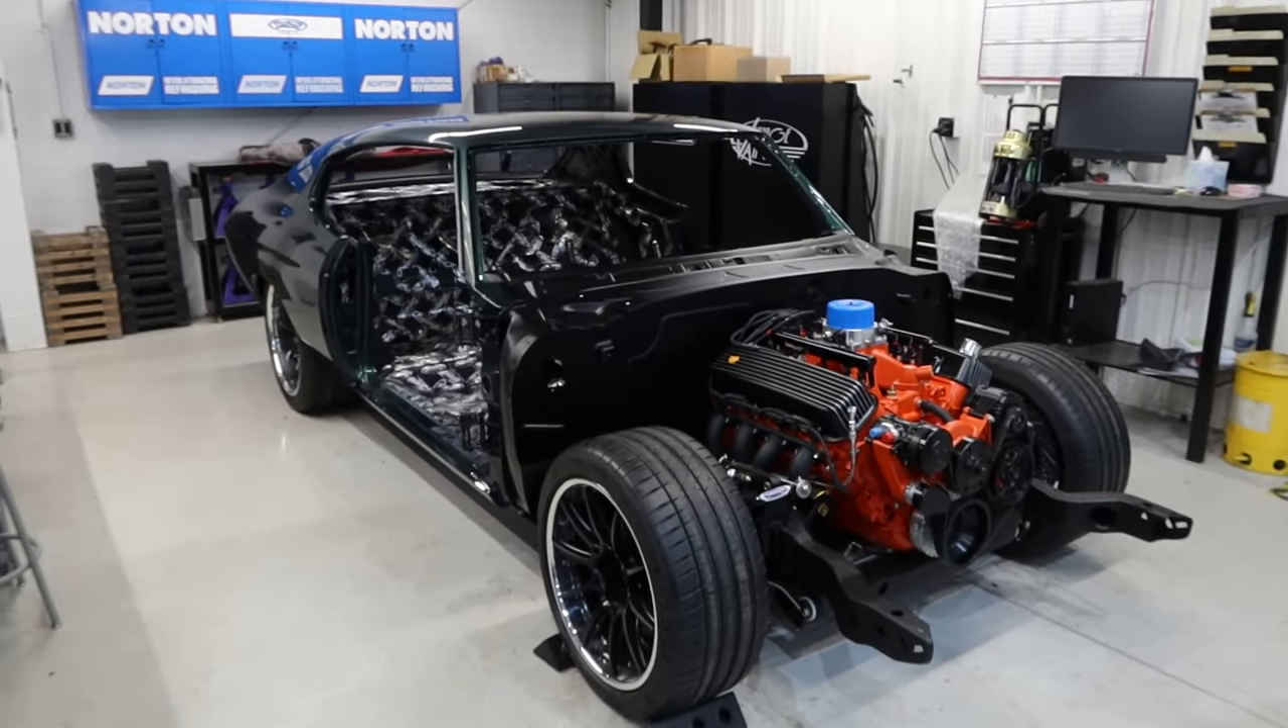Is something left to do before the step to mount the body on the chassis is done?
No.